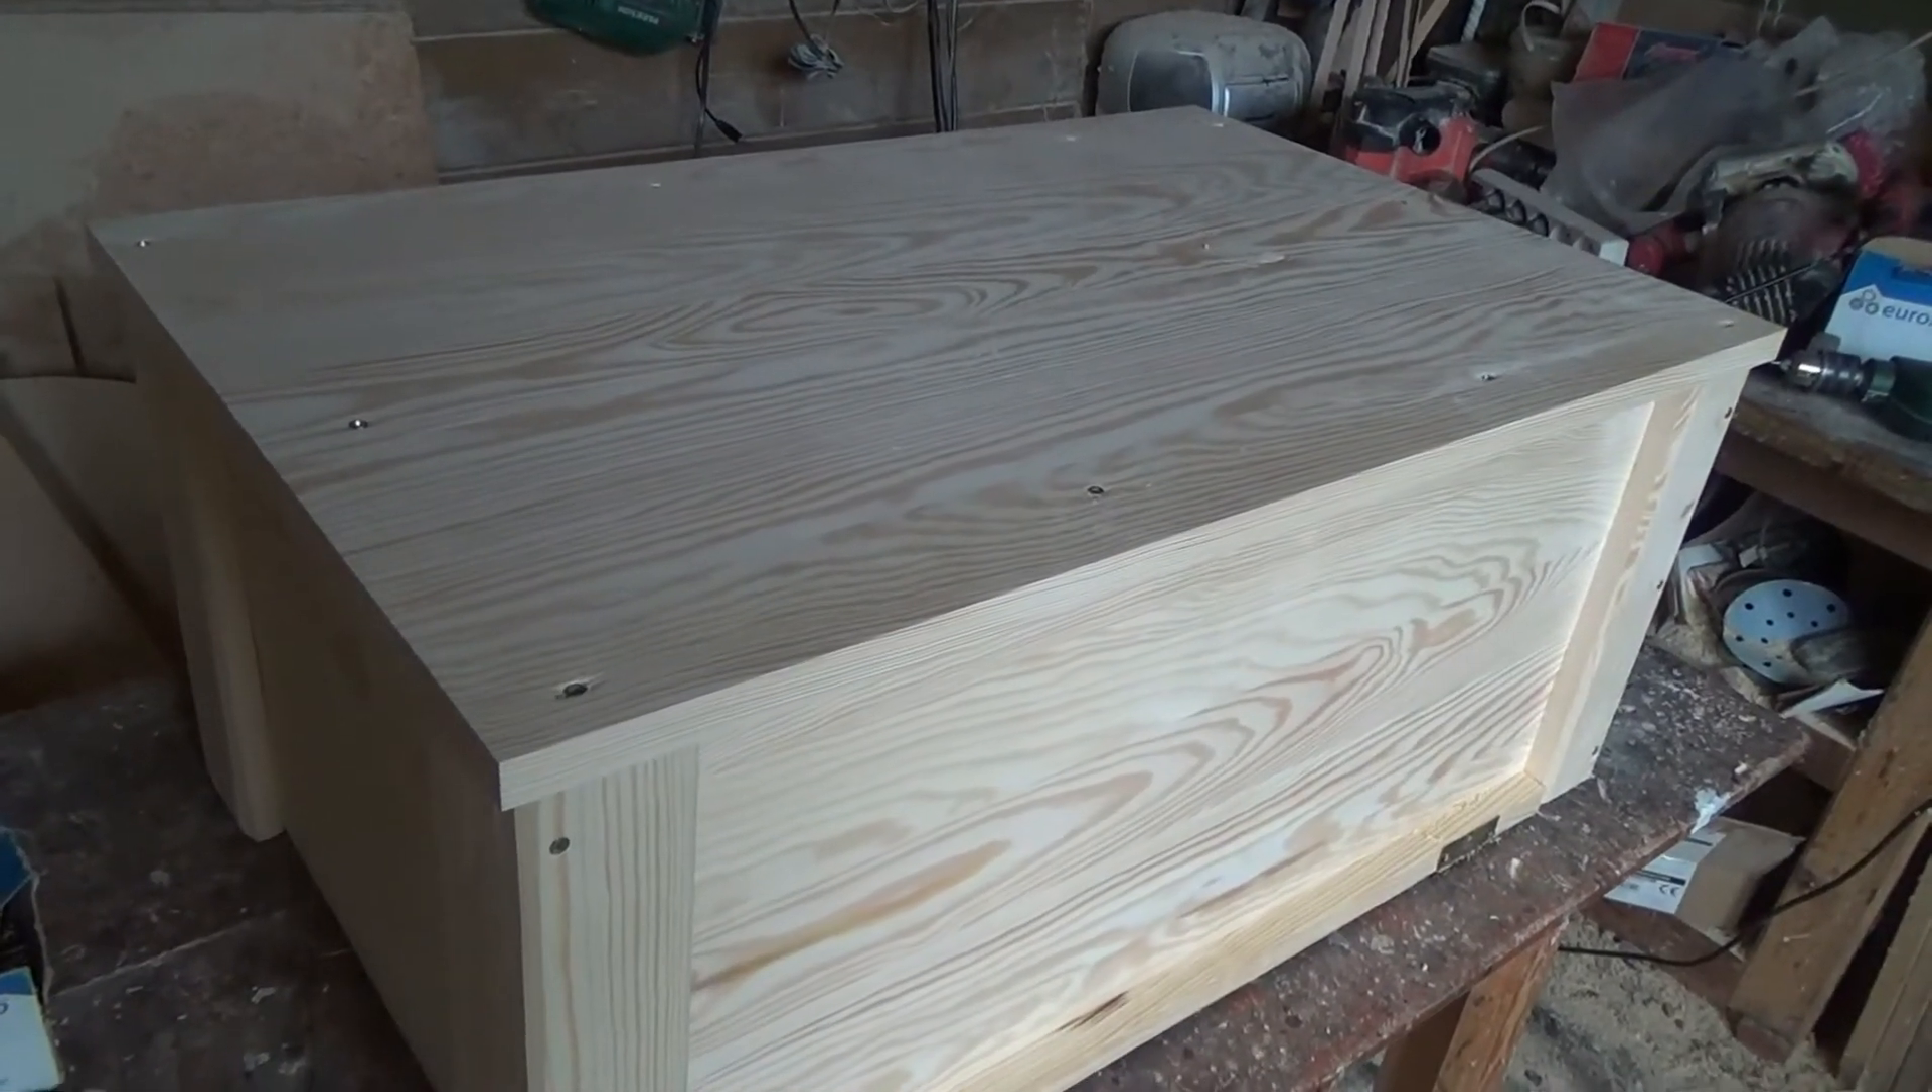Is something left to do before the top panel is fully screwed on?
No.